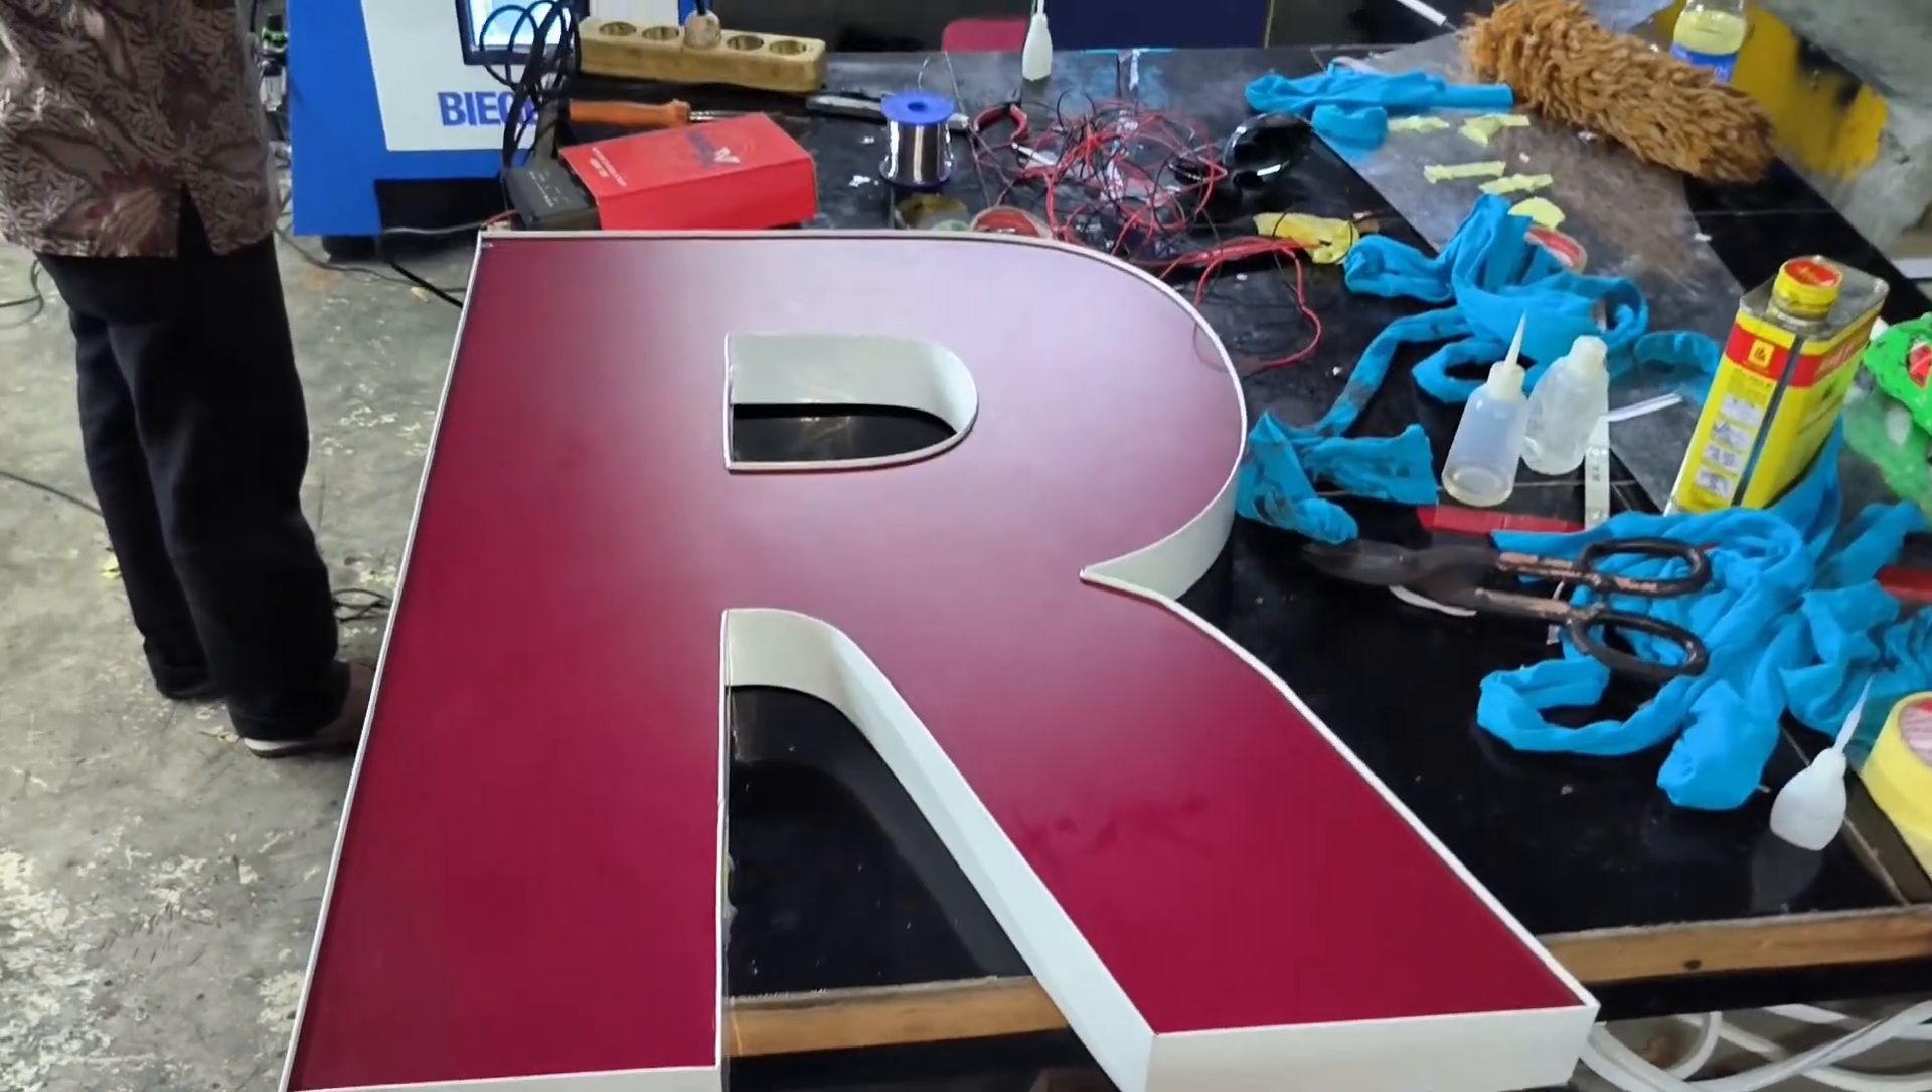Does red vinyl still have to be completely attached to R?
No.